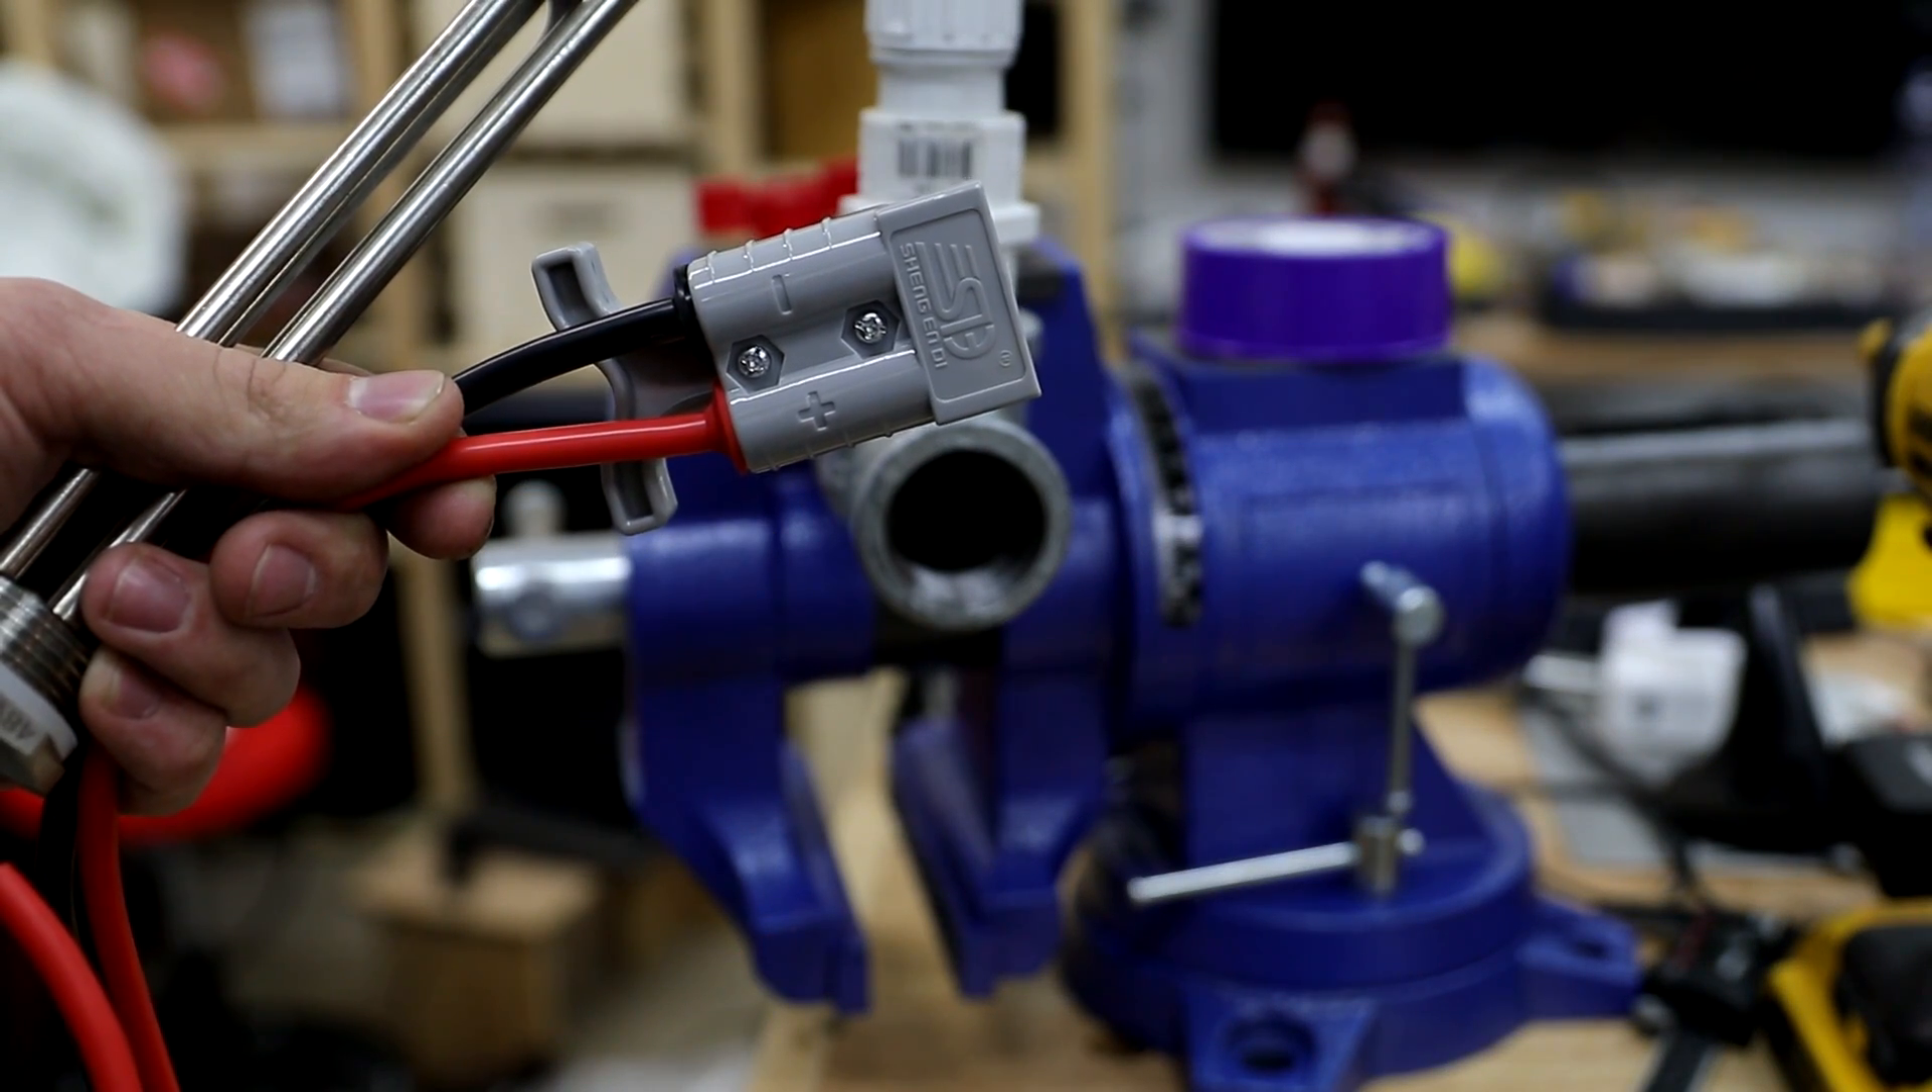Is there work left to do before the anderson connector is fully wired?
No.